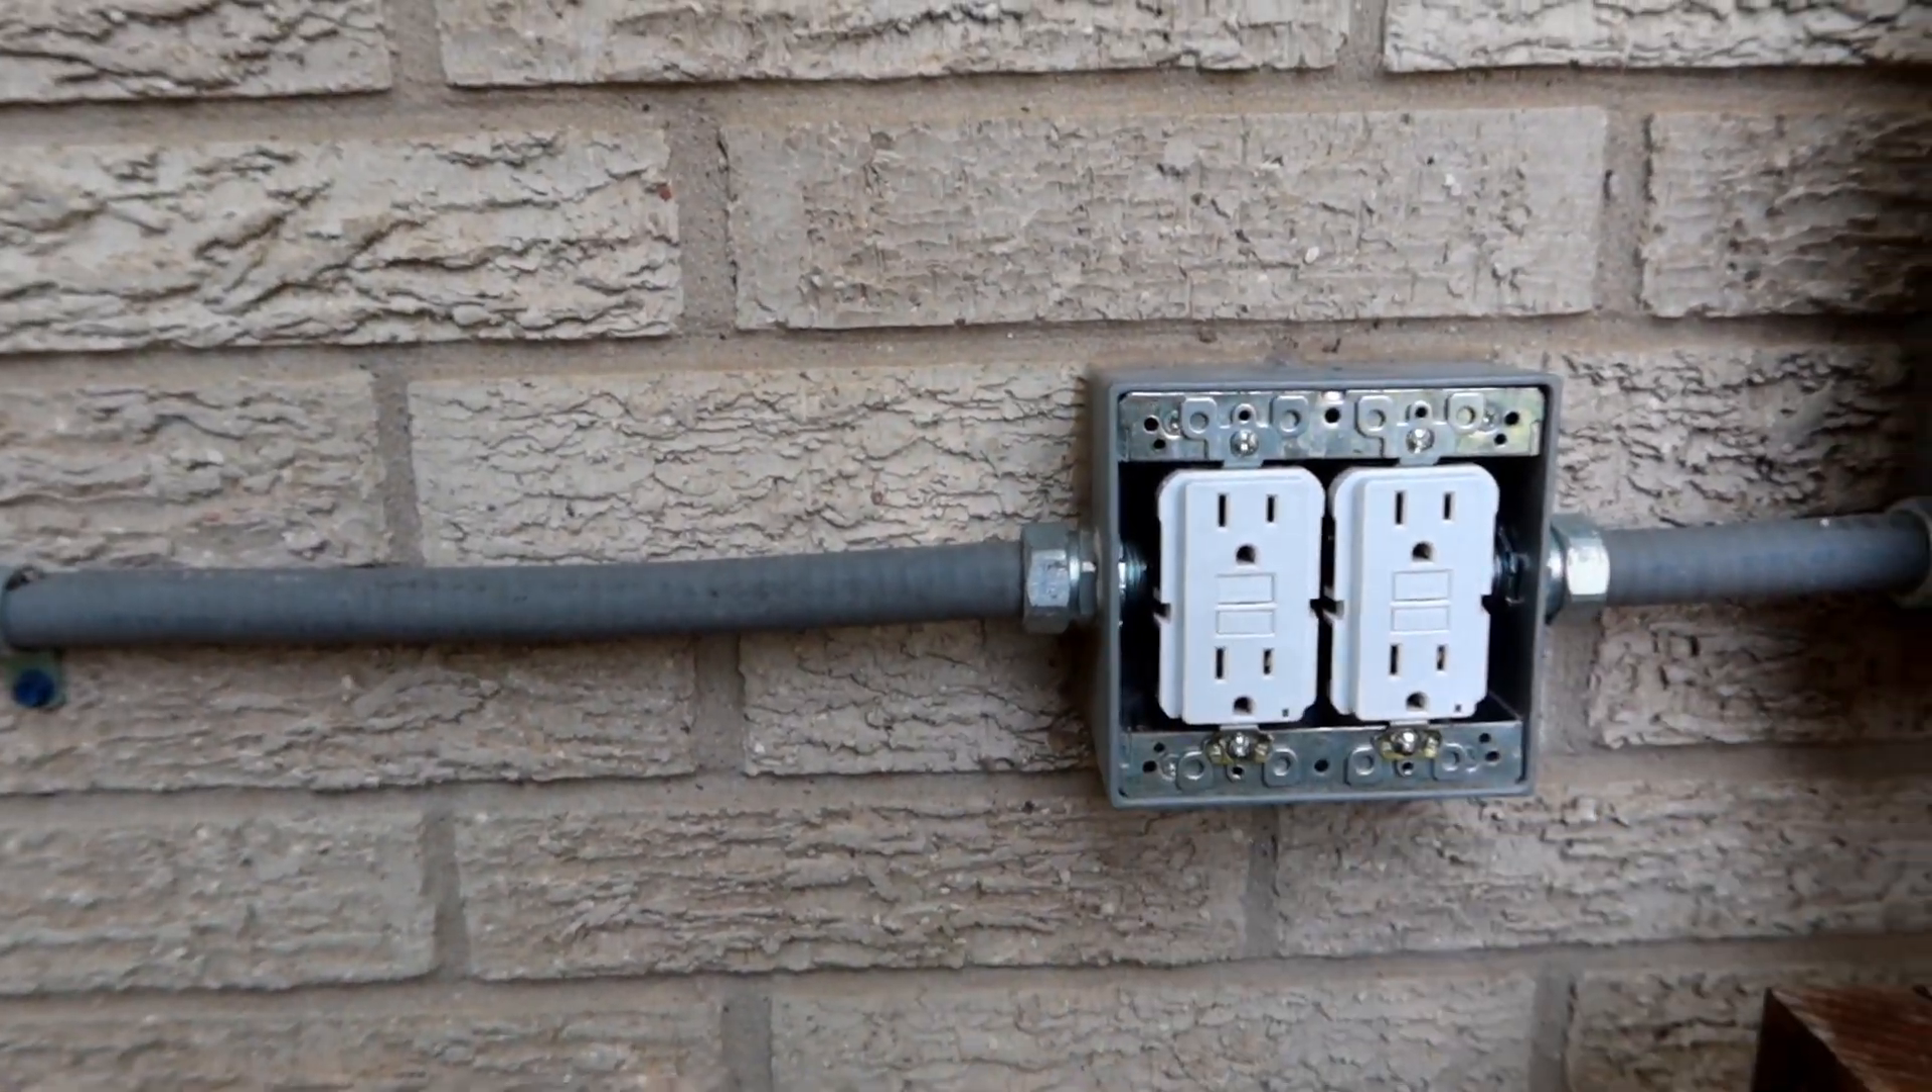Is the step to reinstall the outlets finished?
Yes.